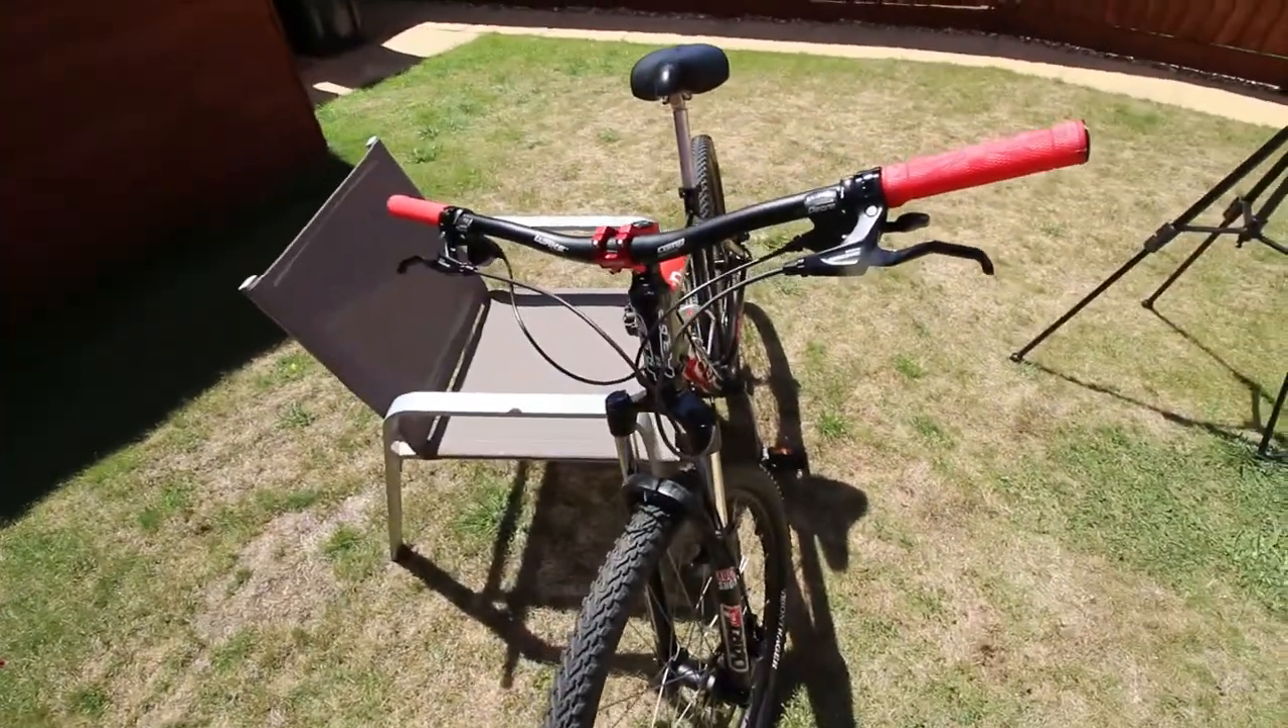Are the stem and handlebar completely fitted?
Yes.